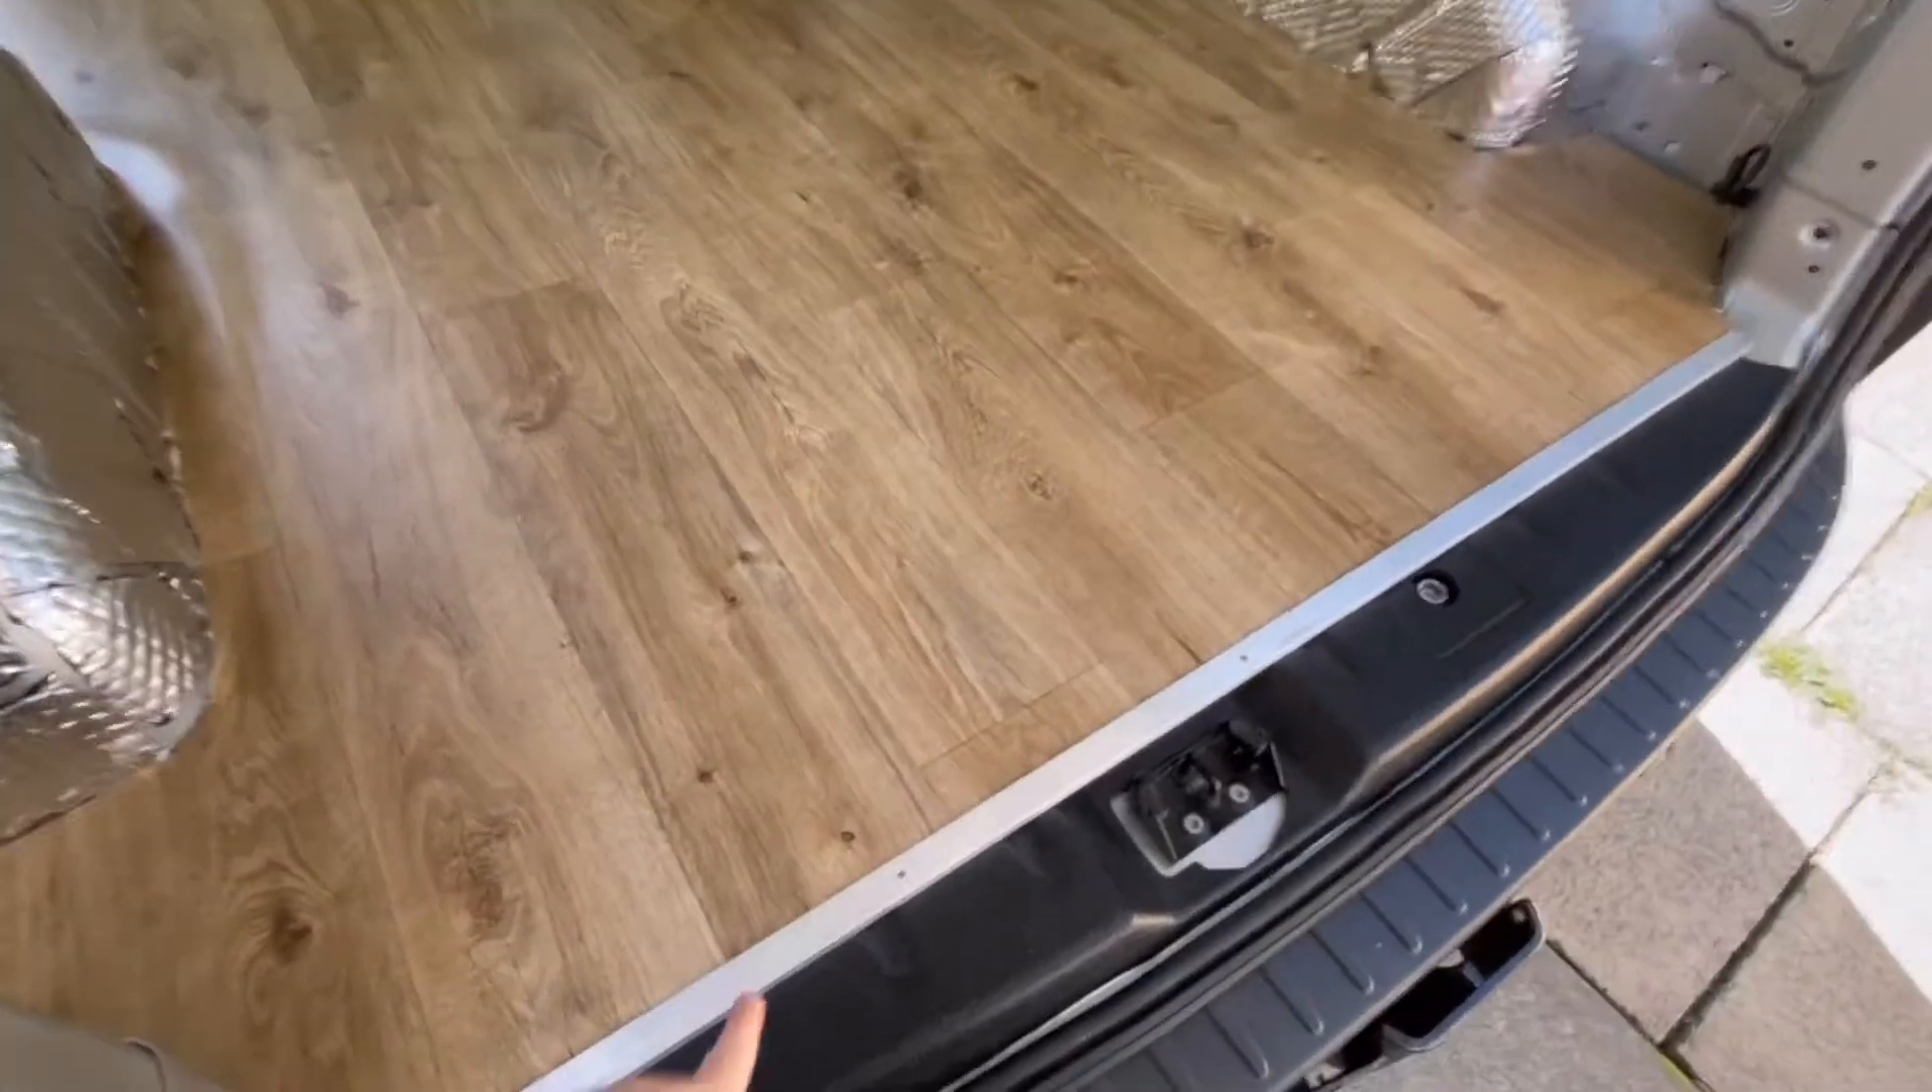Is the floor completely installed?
Yes.